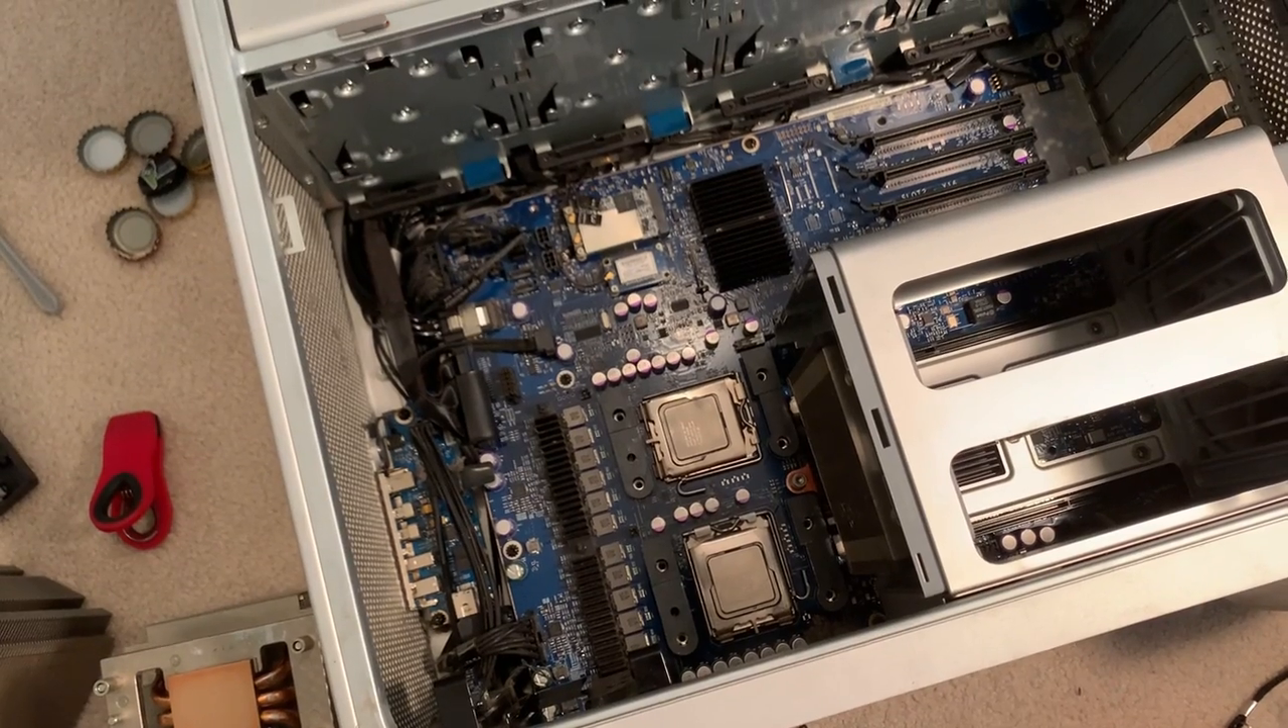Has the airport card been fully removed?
No.